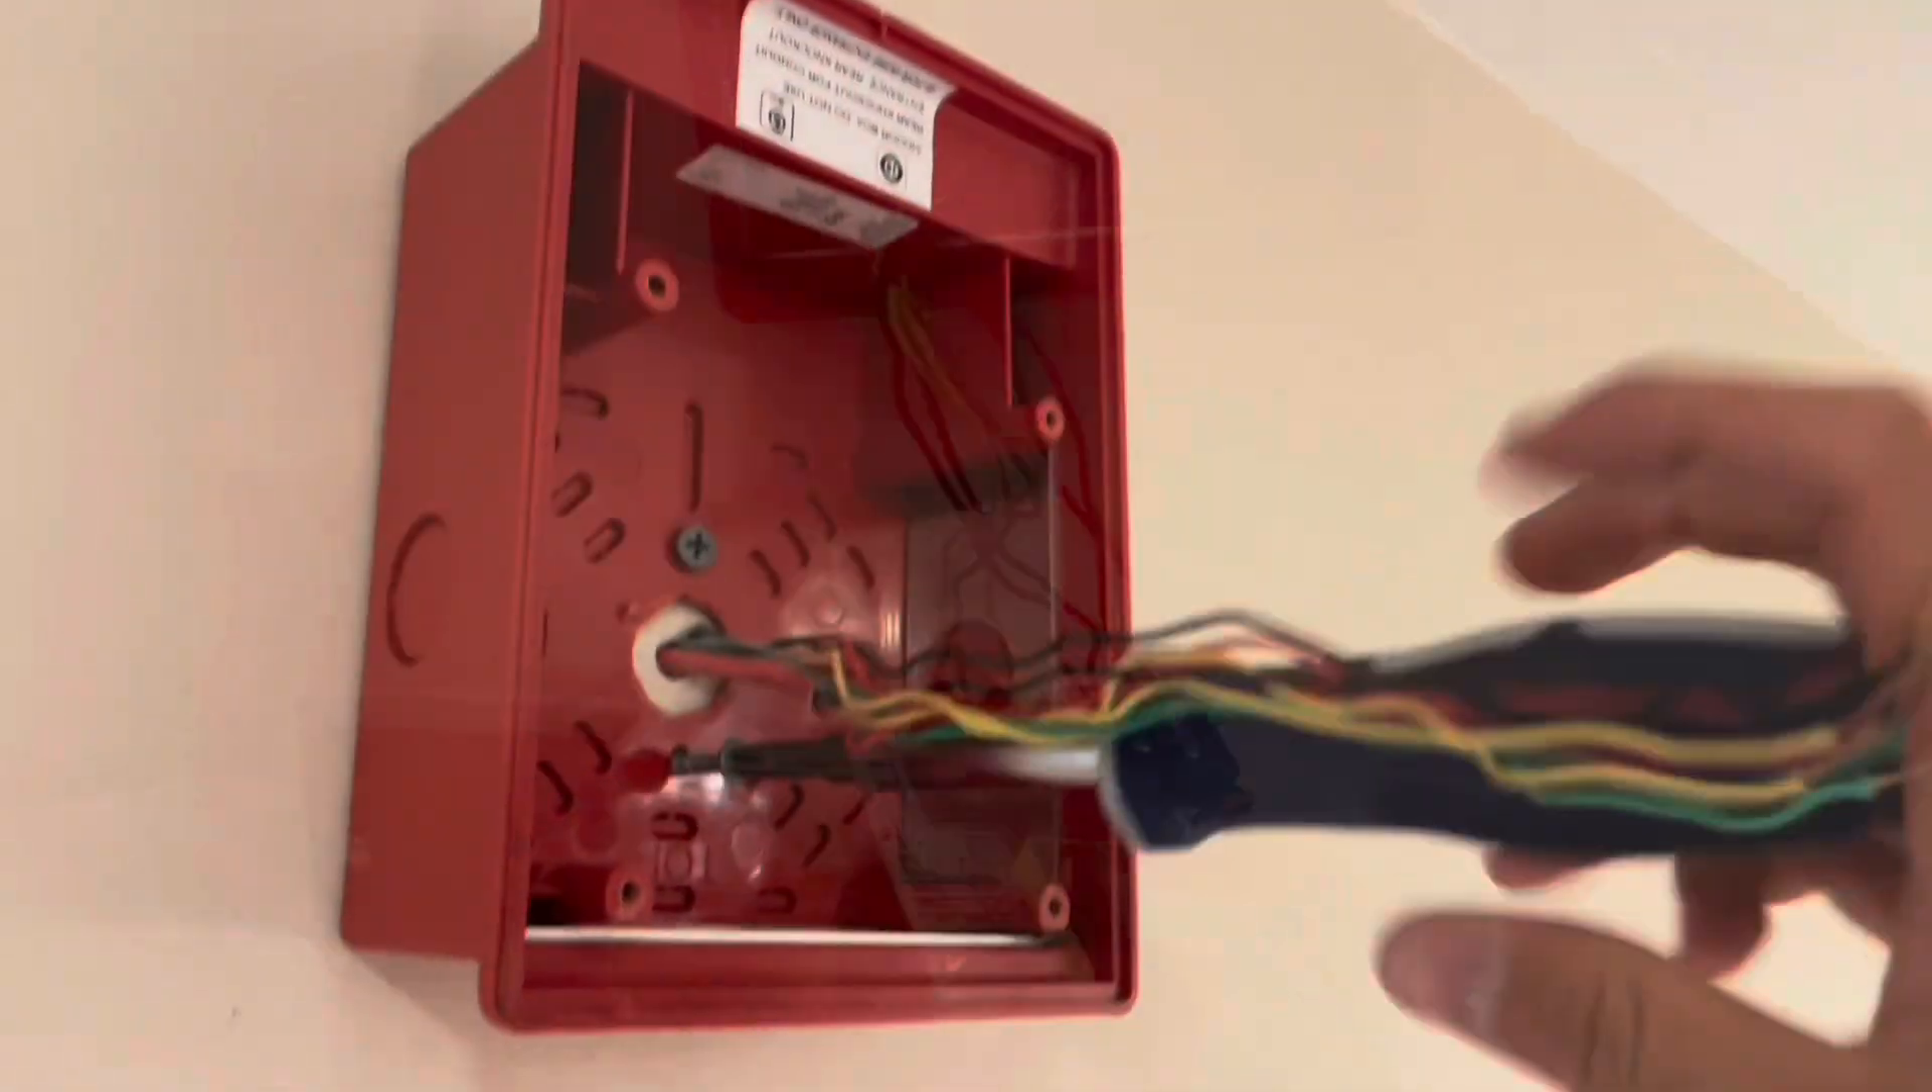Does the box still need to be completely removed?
Yes.